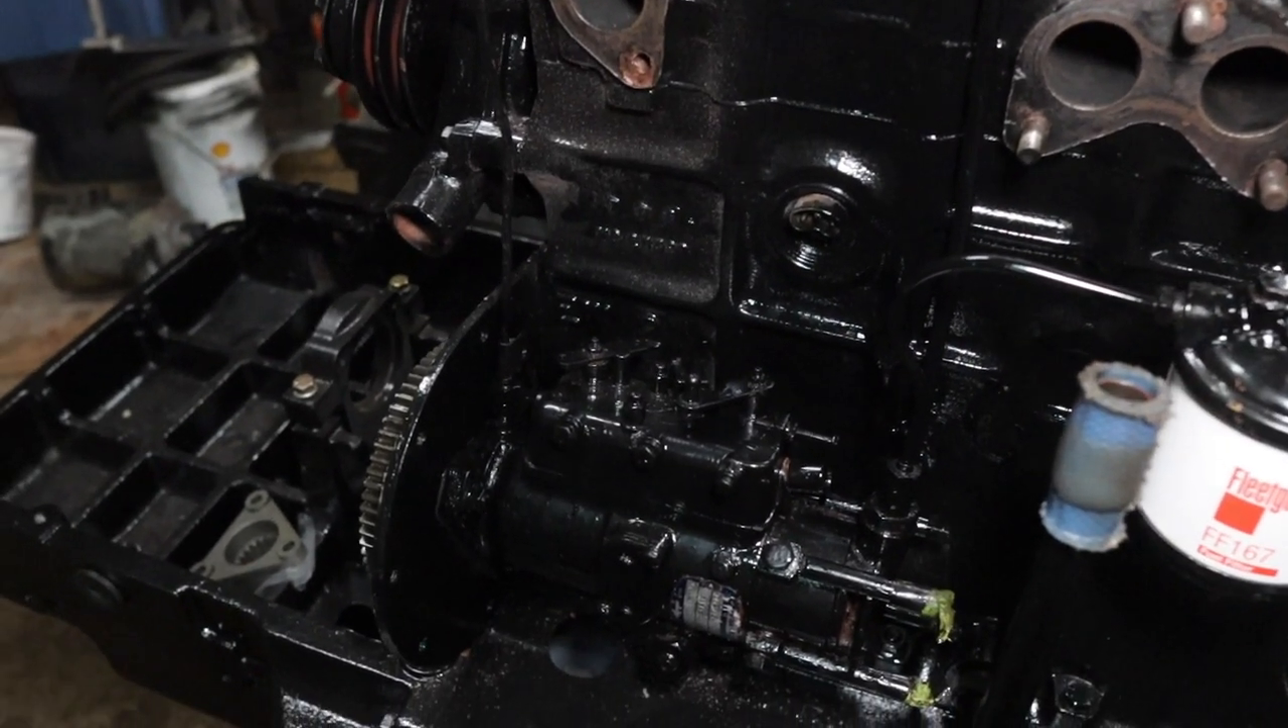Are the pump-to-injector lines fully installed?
No.